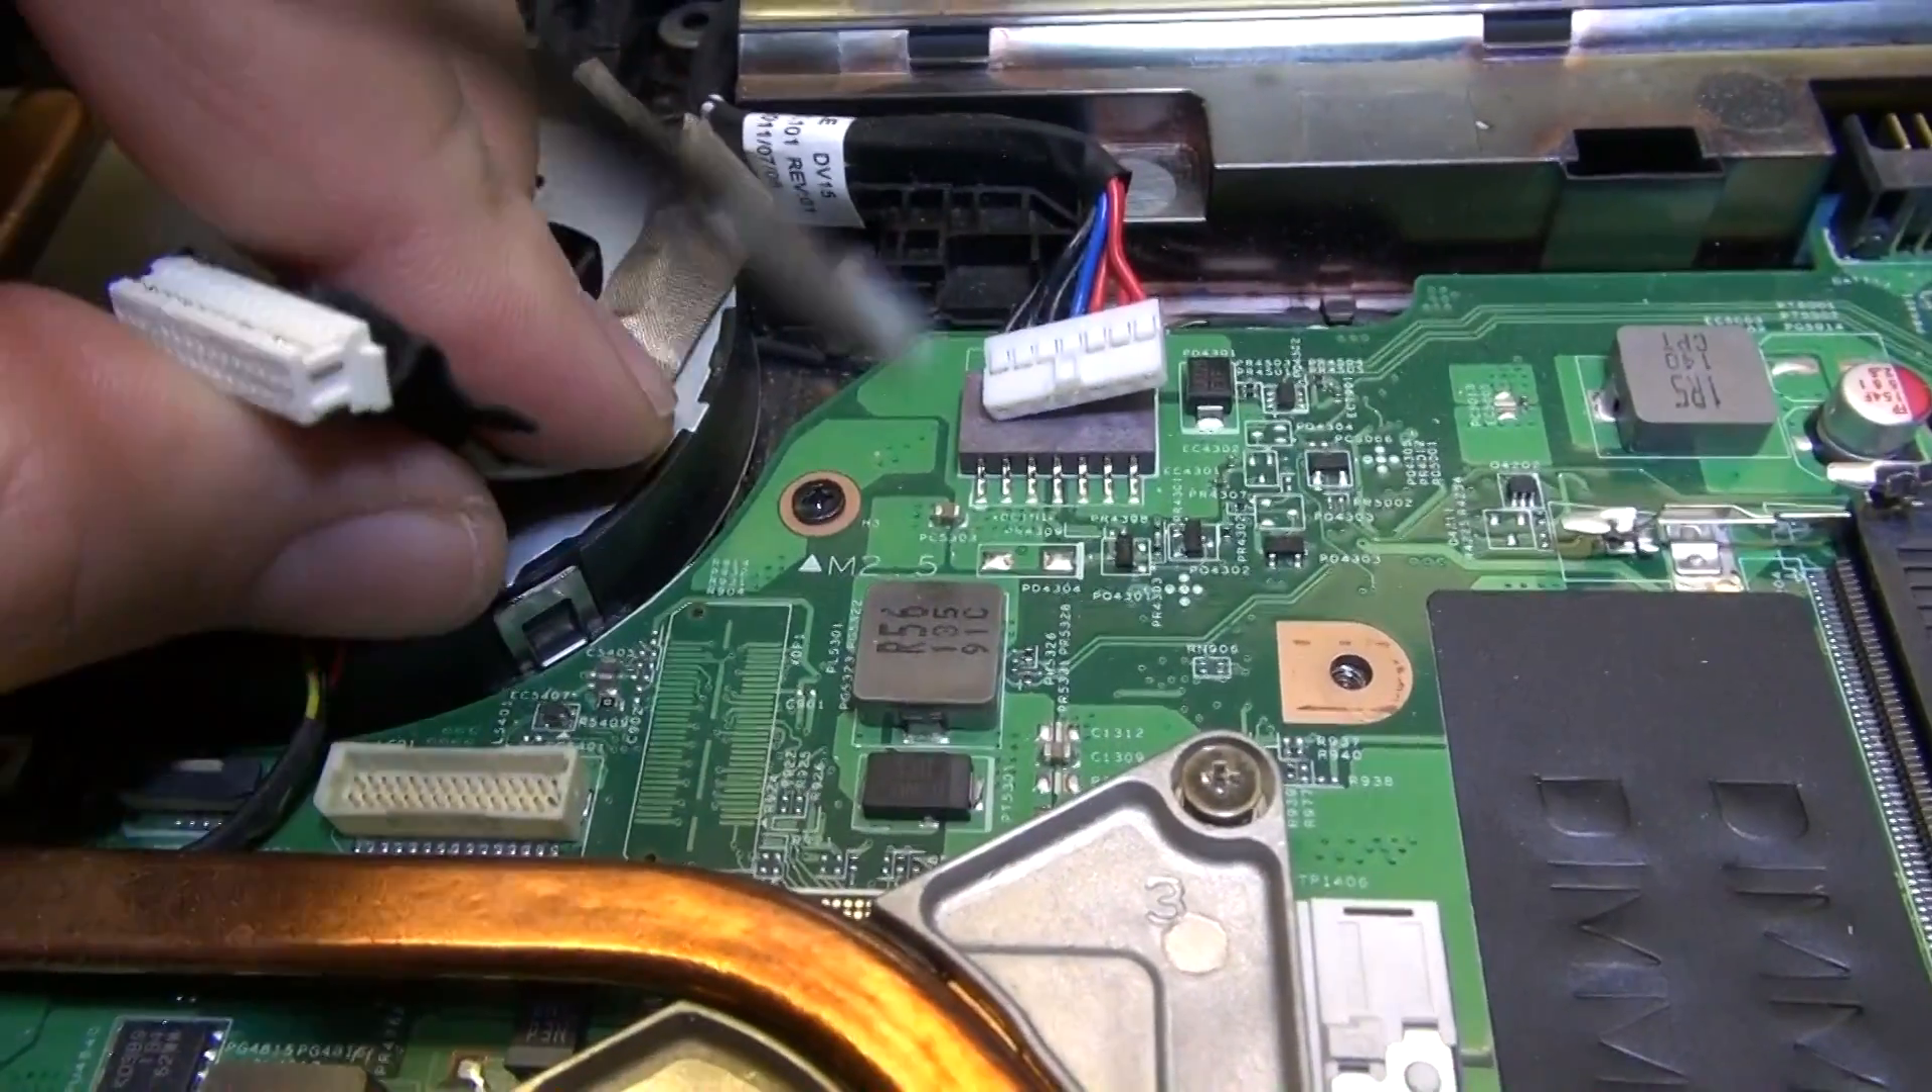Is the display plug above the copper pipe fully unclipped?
Yes.